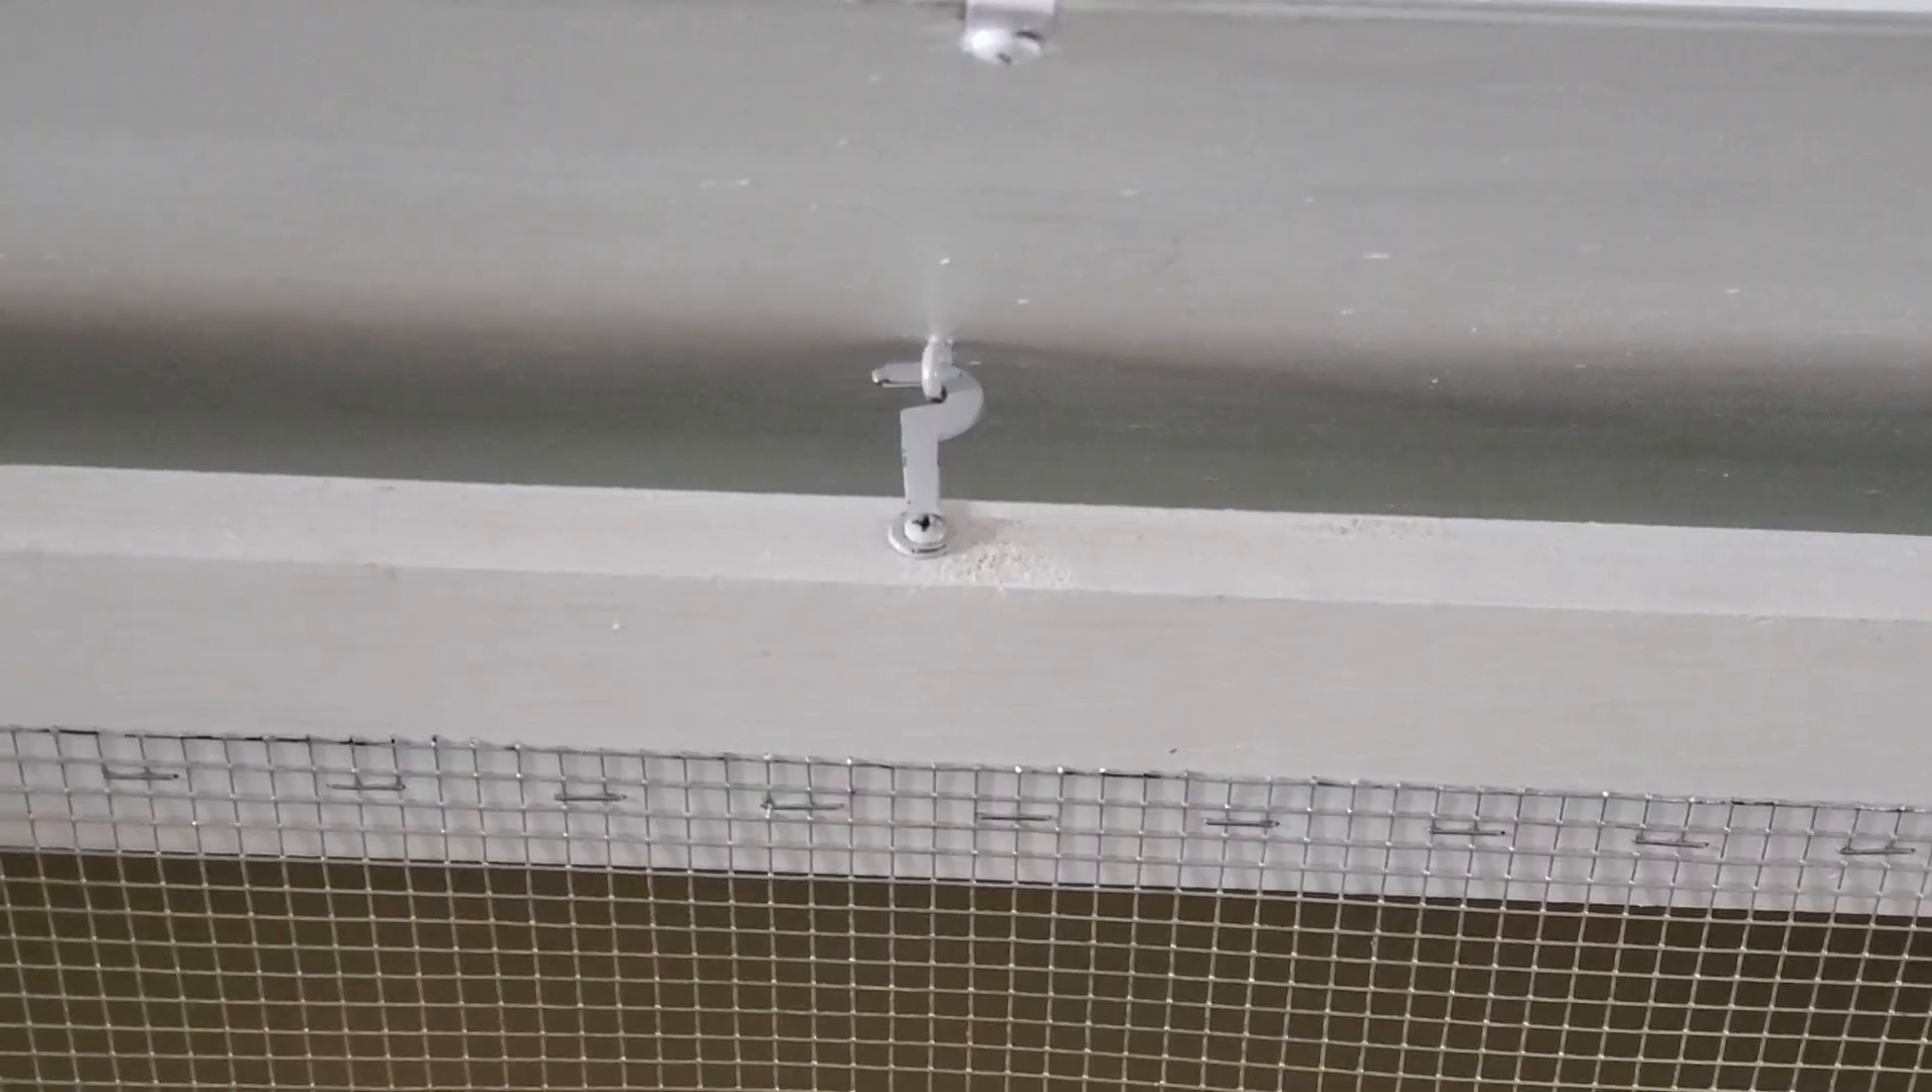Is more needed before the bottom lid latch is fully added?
No.